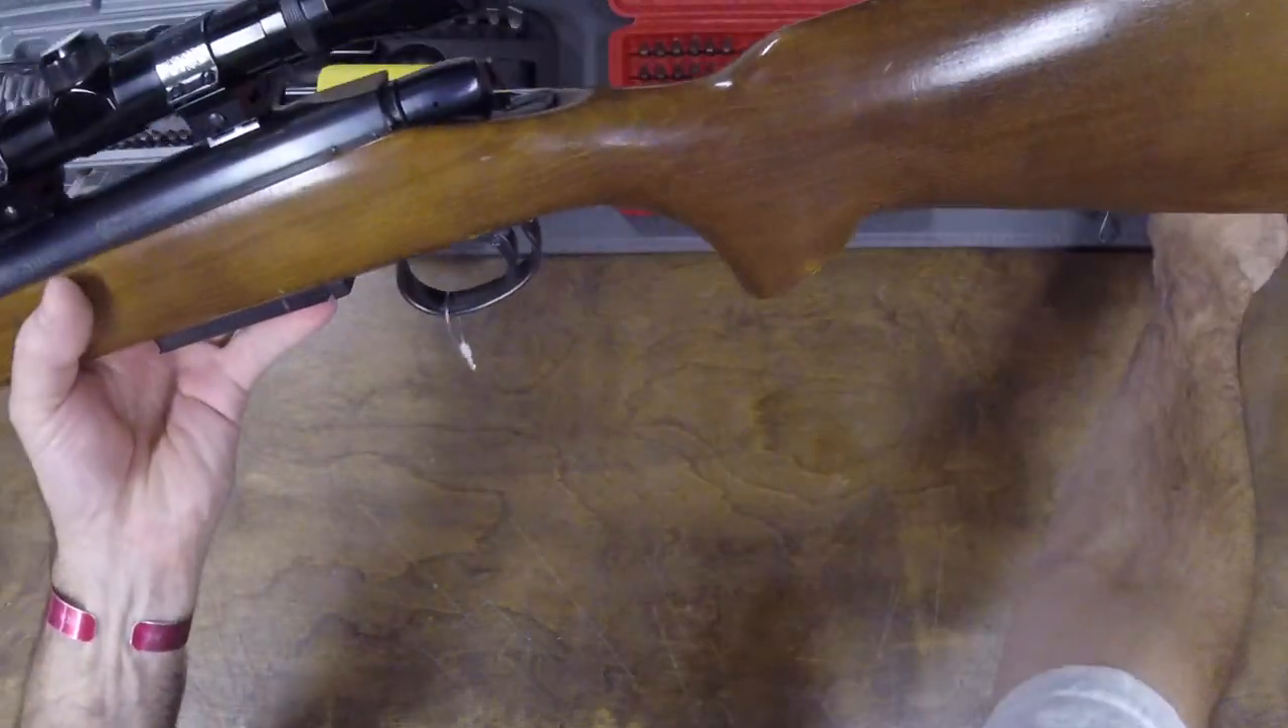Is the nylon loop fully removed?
No.